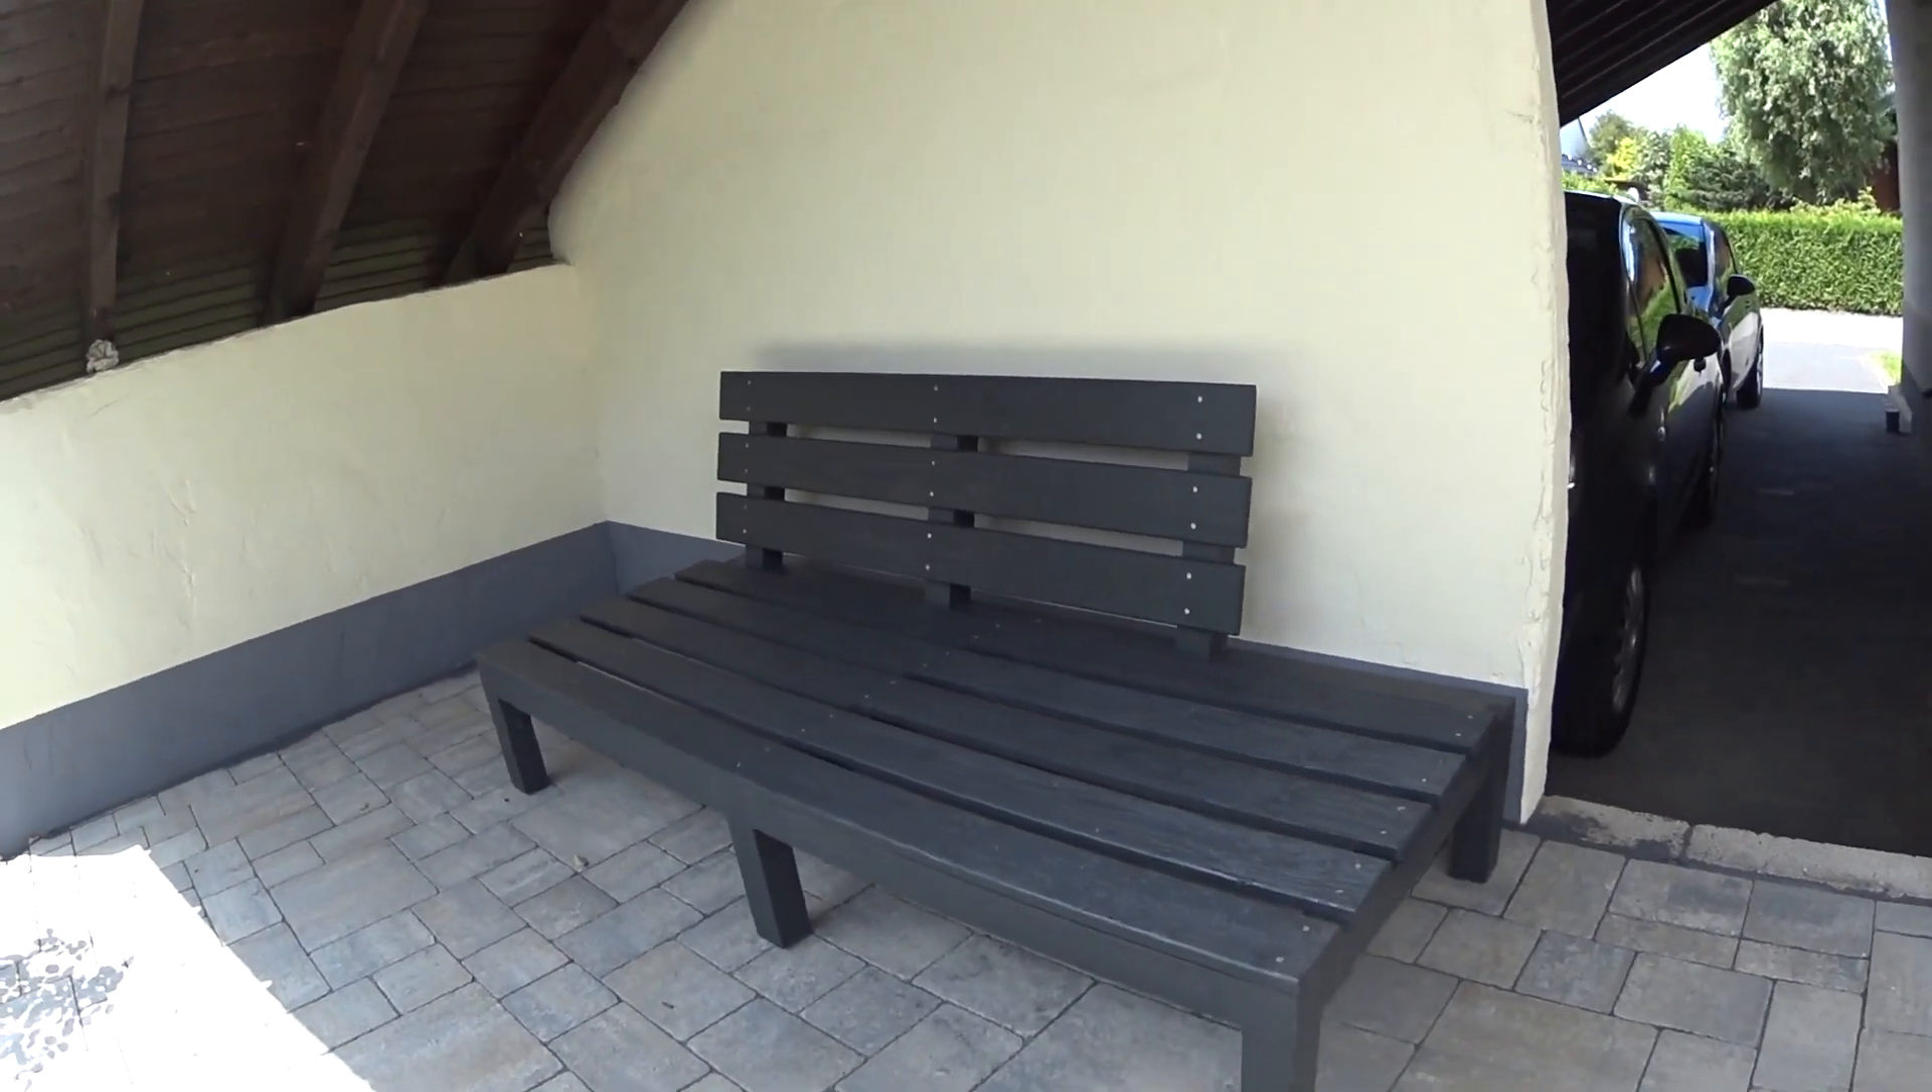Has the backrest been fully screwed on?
Yes.